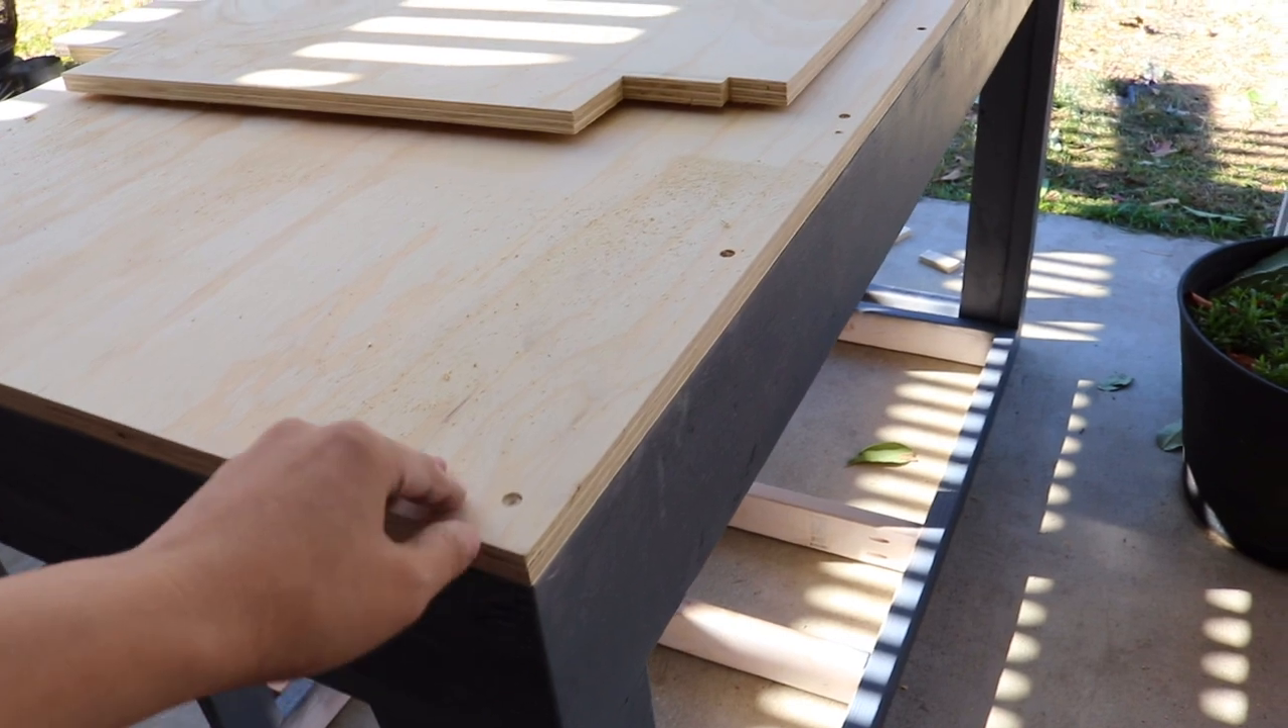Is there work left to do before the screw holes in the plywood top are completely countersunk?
No.